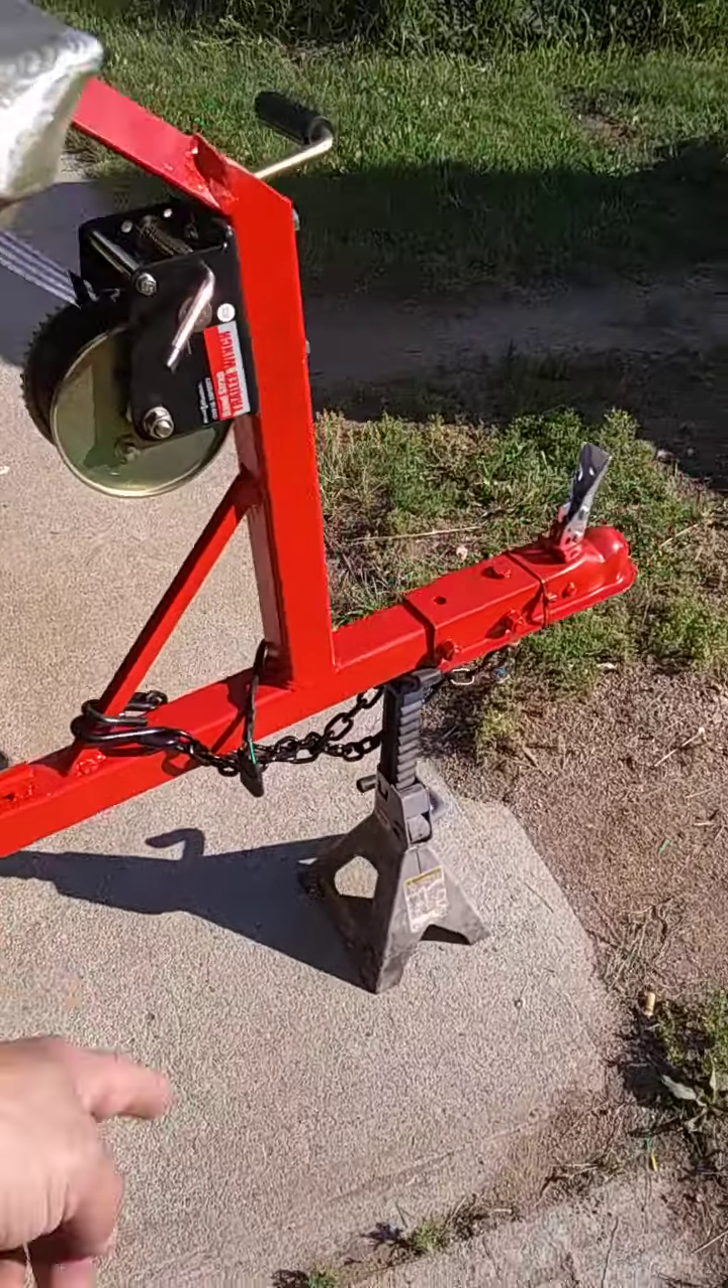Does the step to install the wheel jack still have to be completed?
Yes.